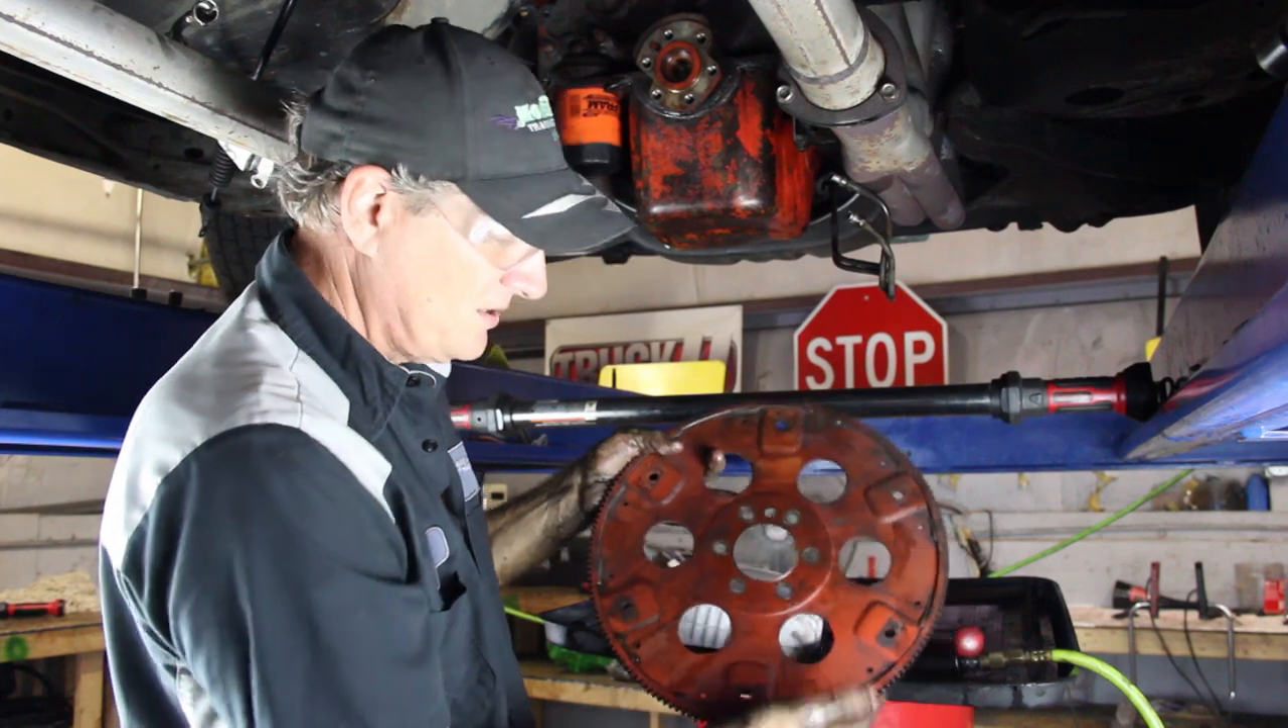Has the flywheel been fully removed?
Yes.